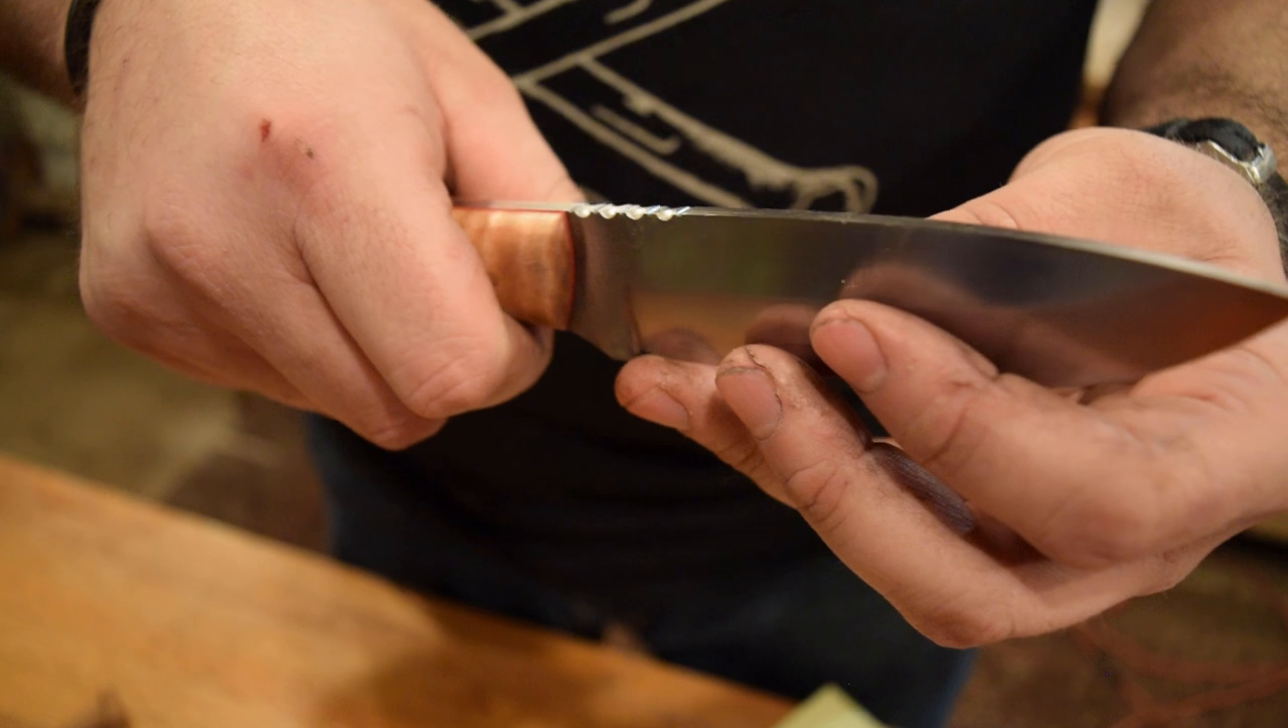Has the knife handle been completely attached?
Yes.